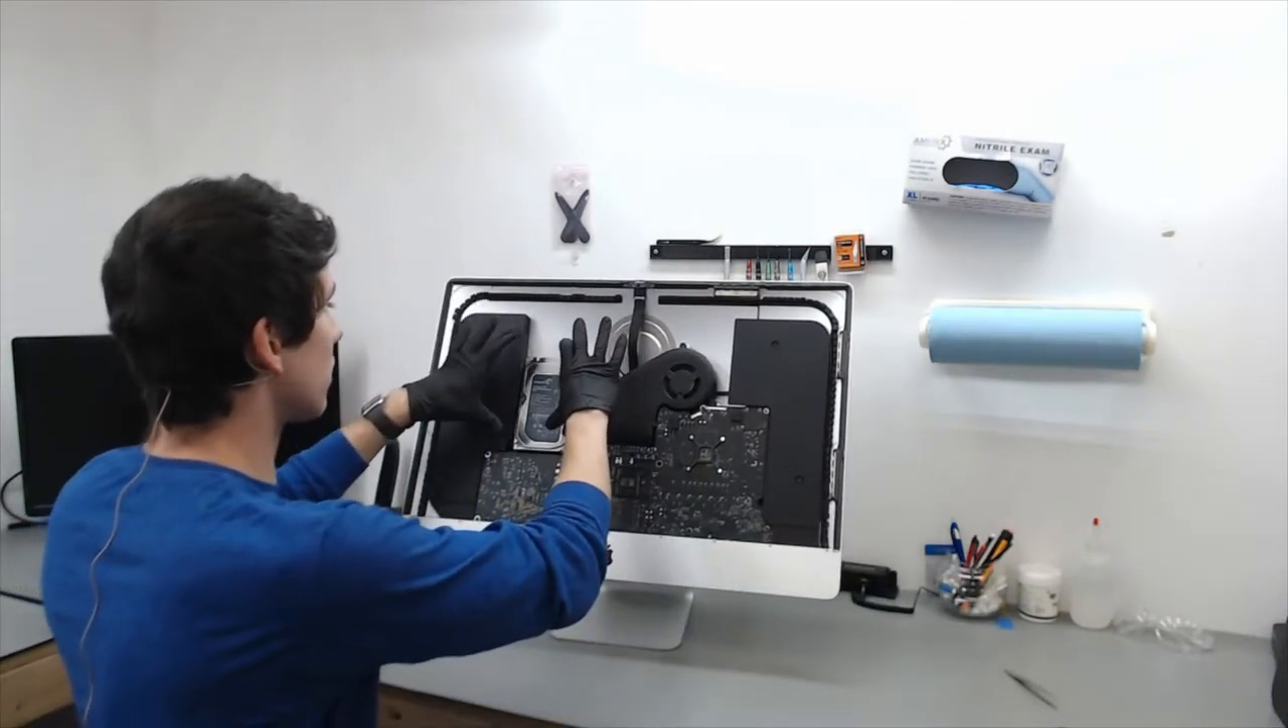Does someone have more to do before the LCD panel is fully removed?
No.